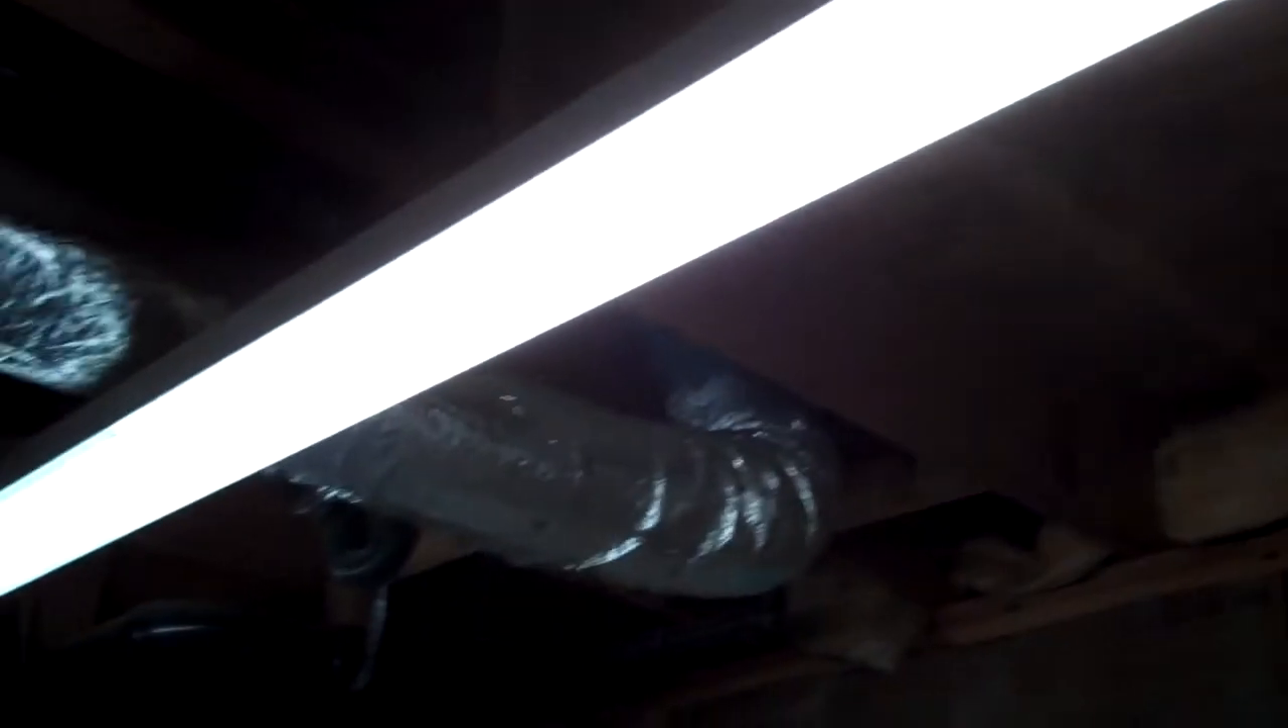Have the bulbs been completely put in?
Yes.